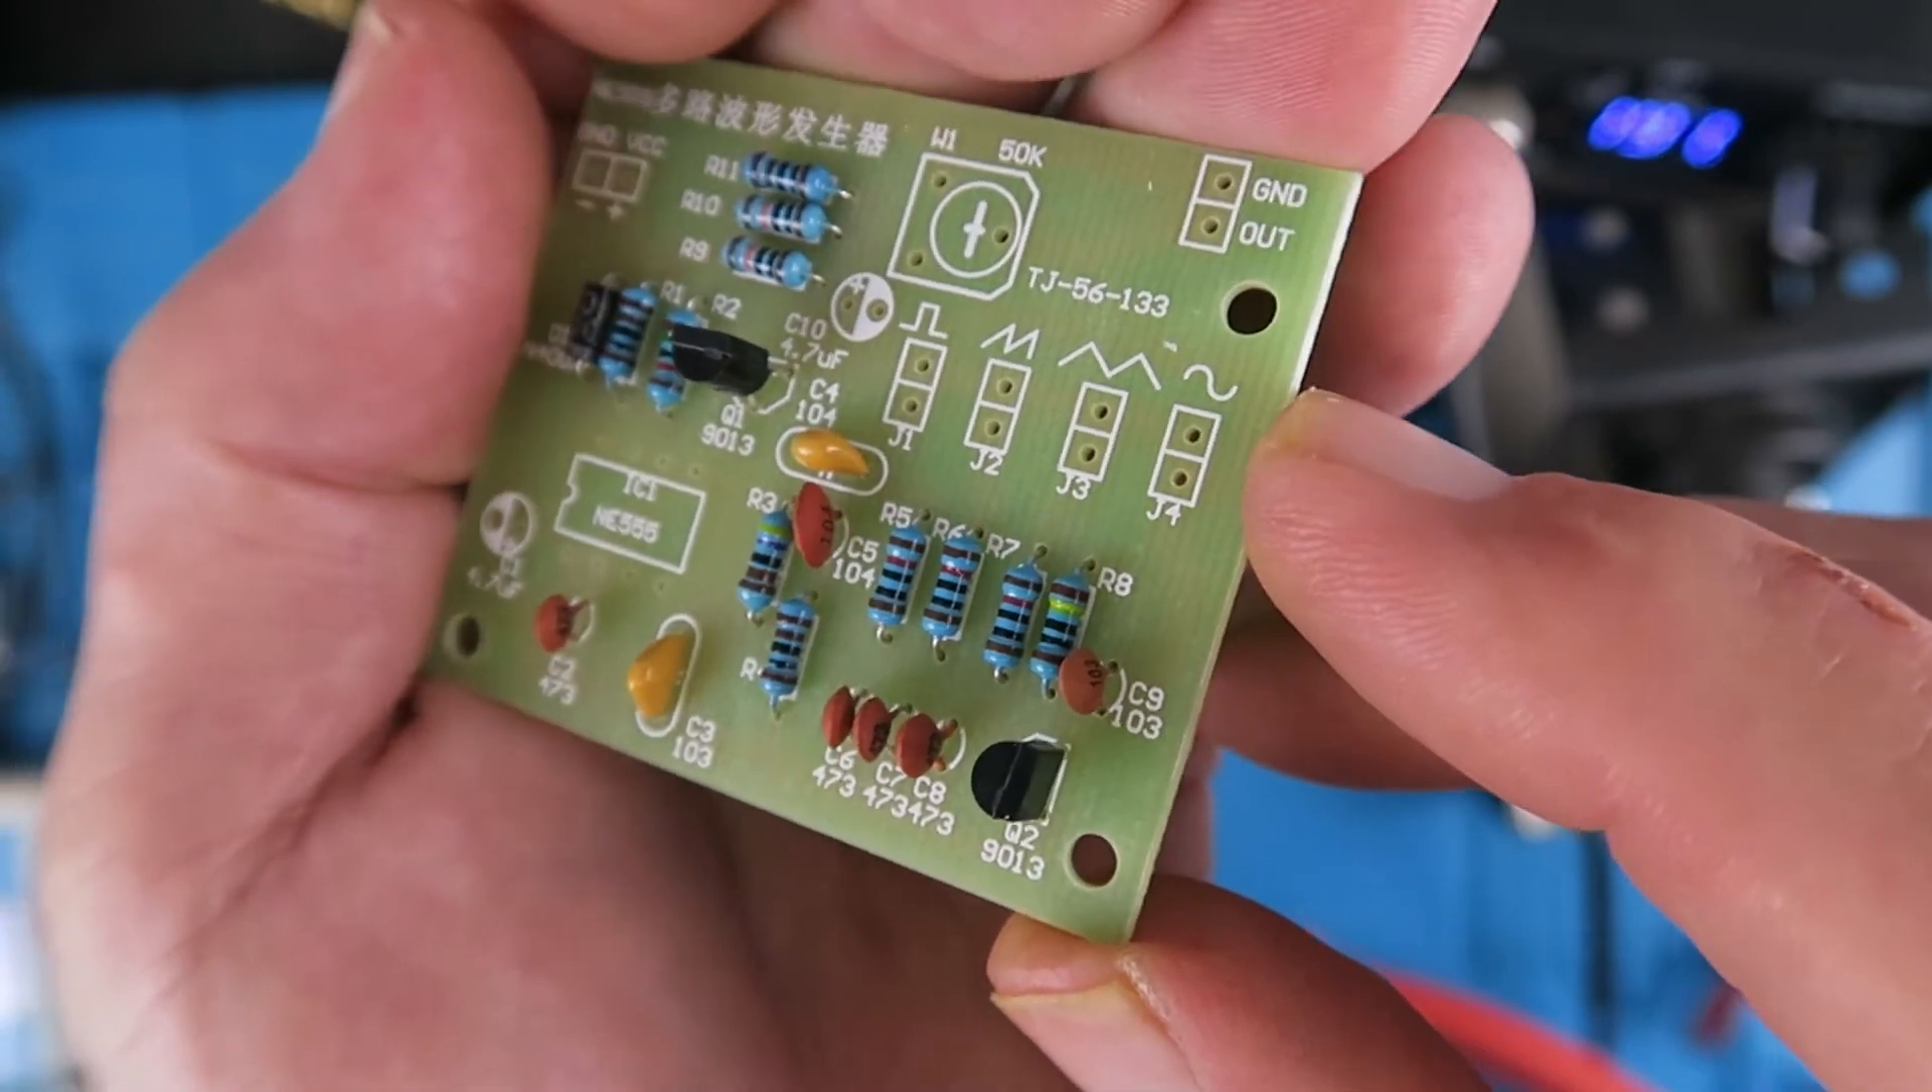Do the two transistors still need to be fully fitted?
No.